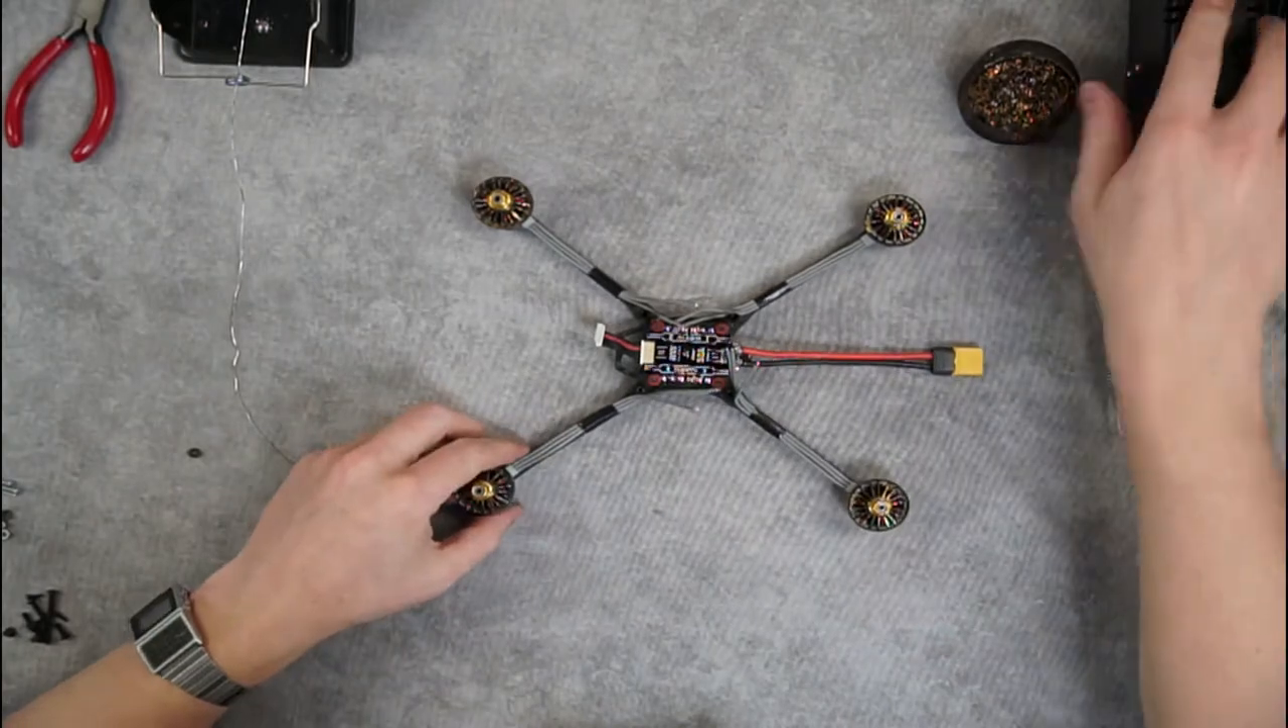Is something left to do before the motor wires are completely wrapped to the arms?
No.